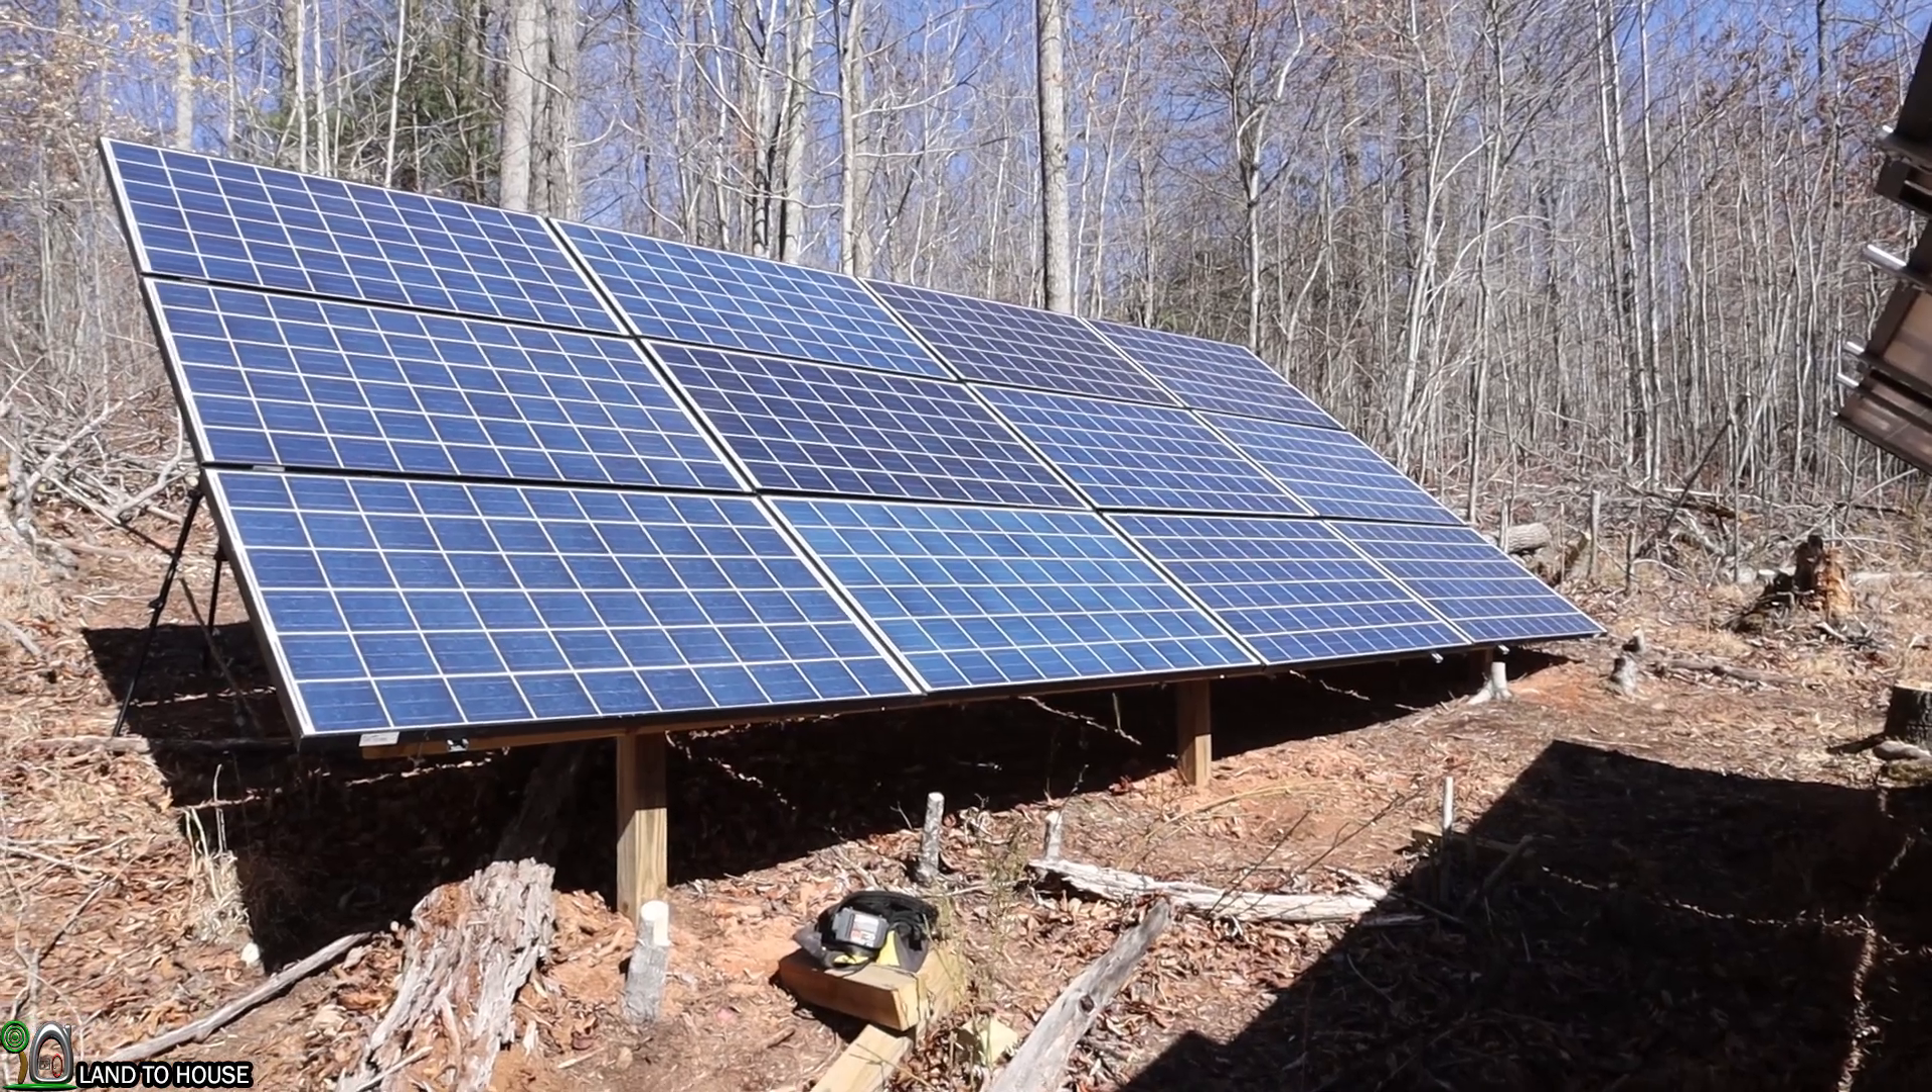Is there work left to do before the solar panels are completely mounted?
No.